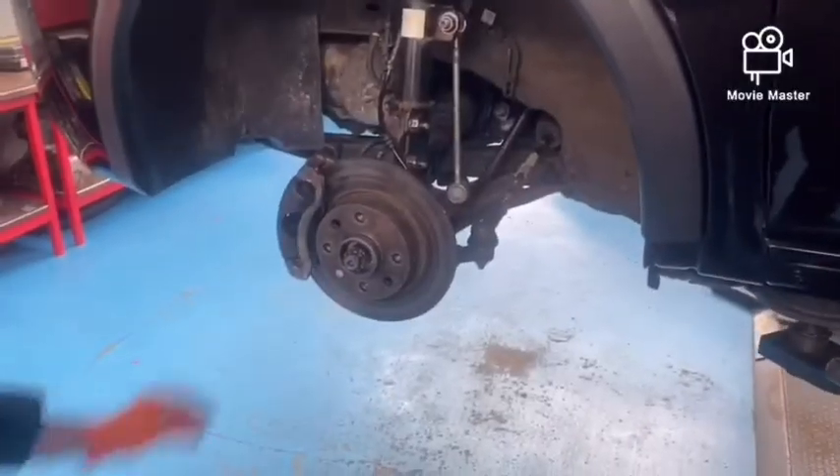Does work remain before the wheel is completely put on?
Yes.